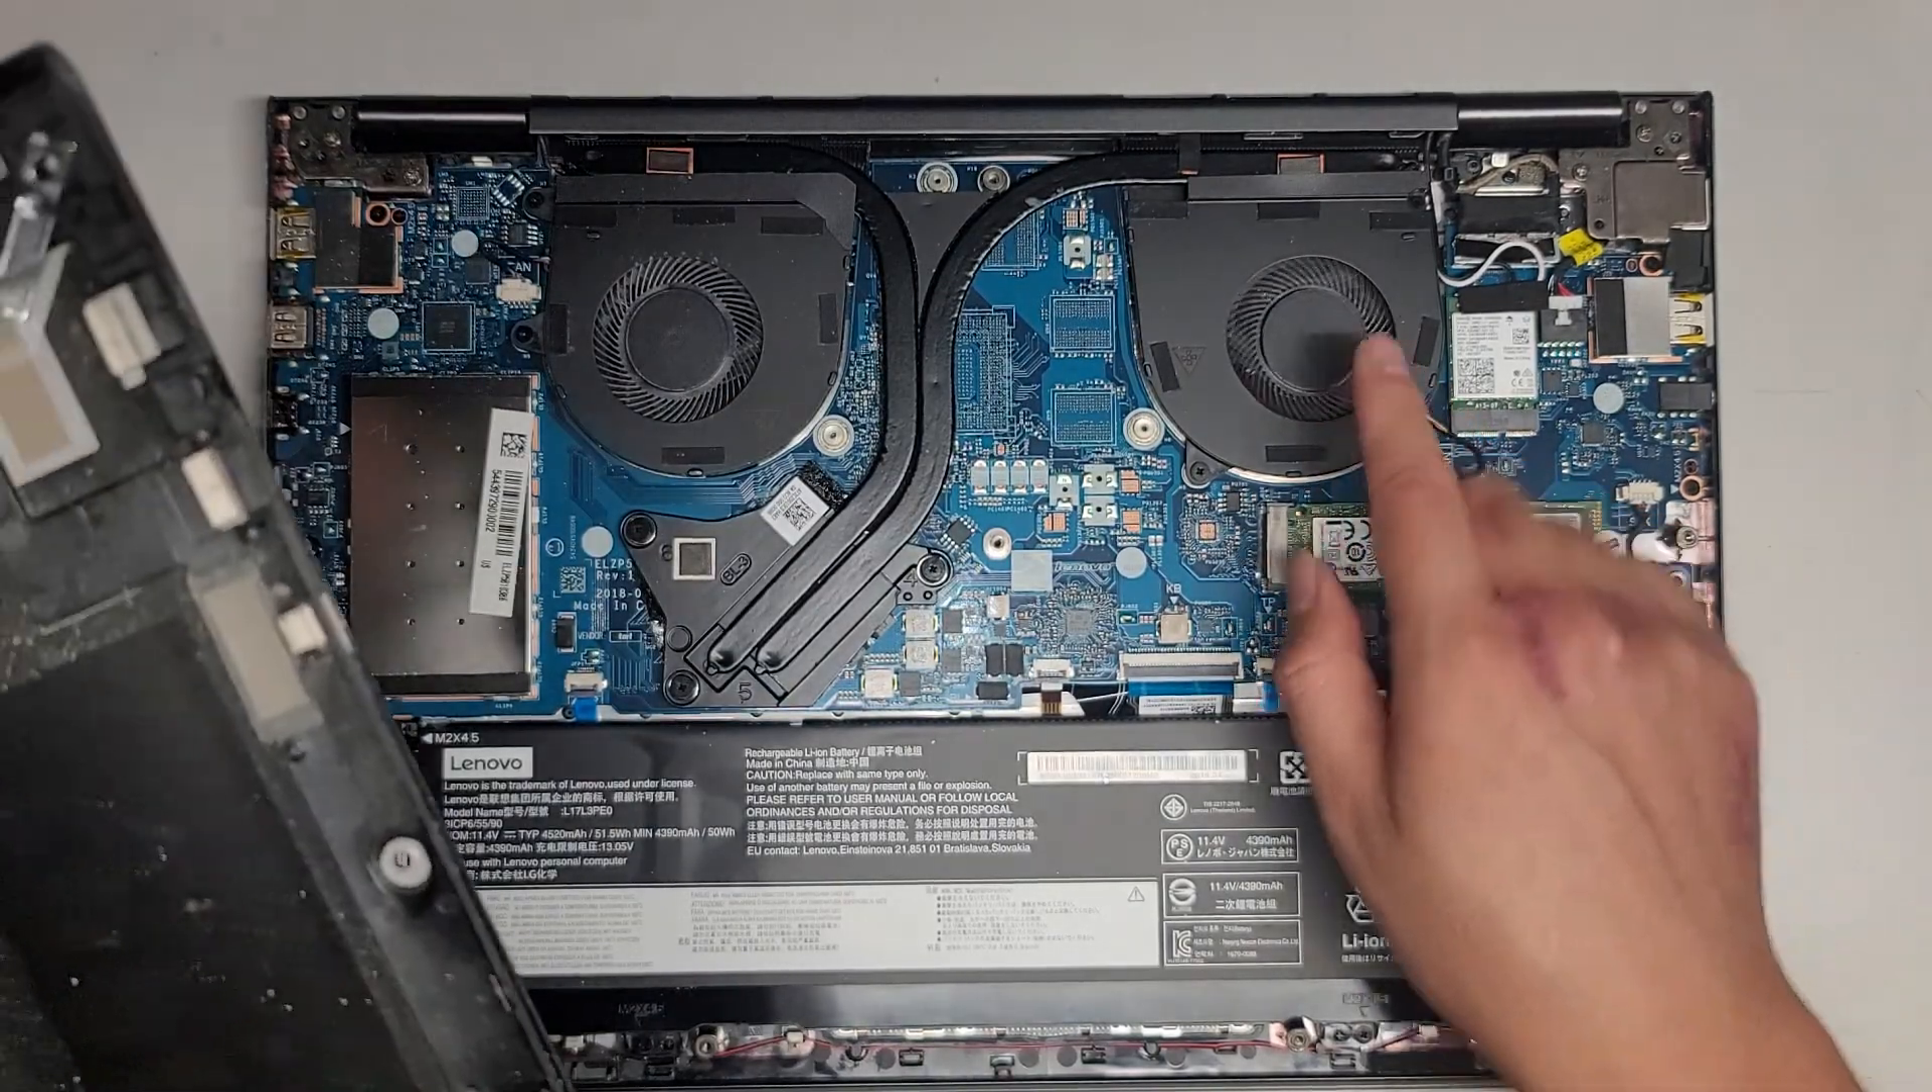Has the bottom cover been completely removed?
Yes.